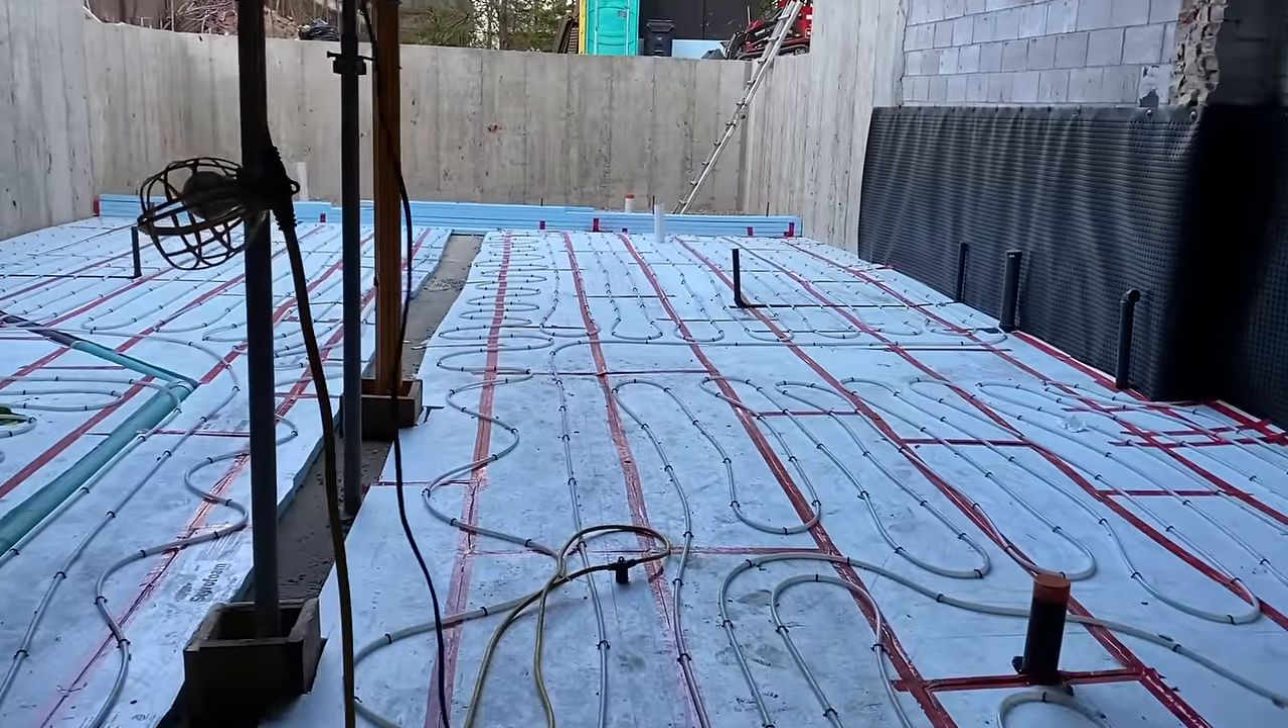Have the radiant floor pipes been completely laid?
Yes.